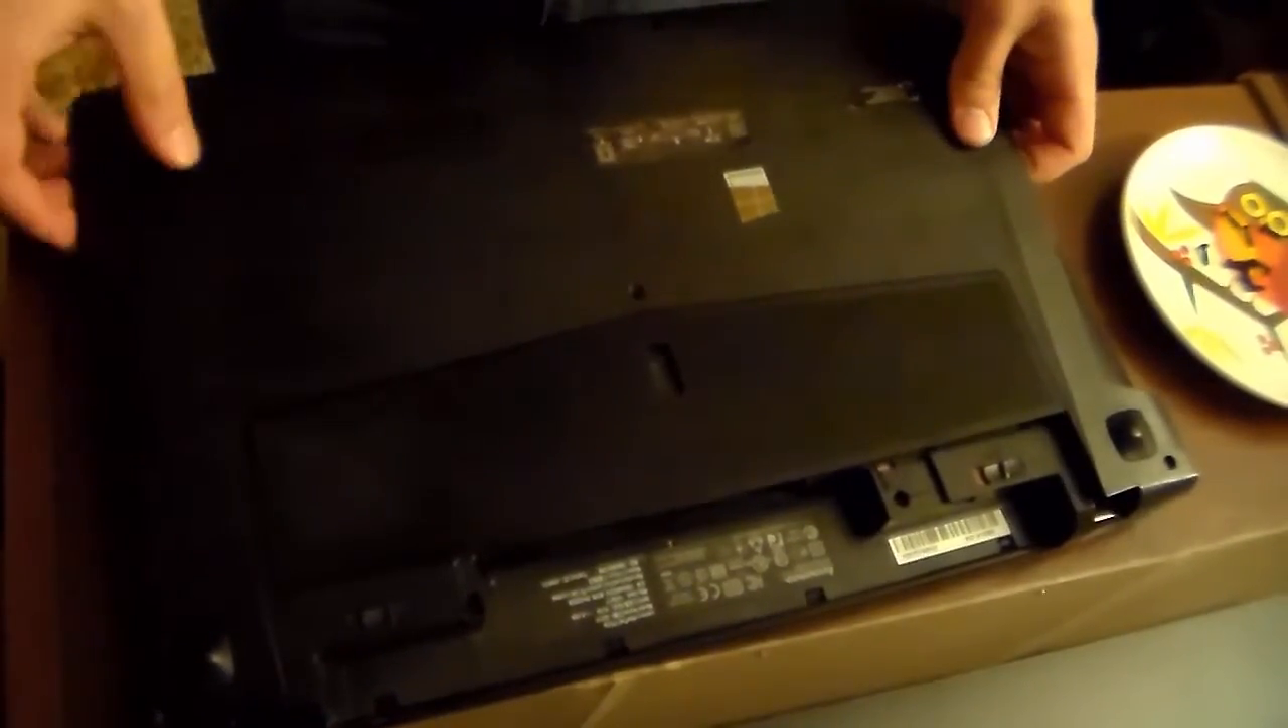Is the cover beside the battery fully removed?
No.